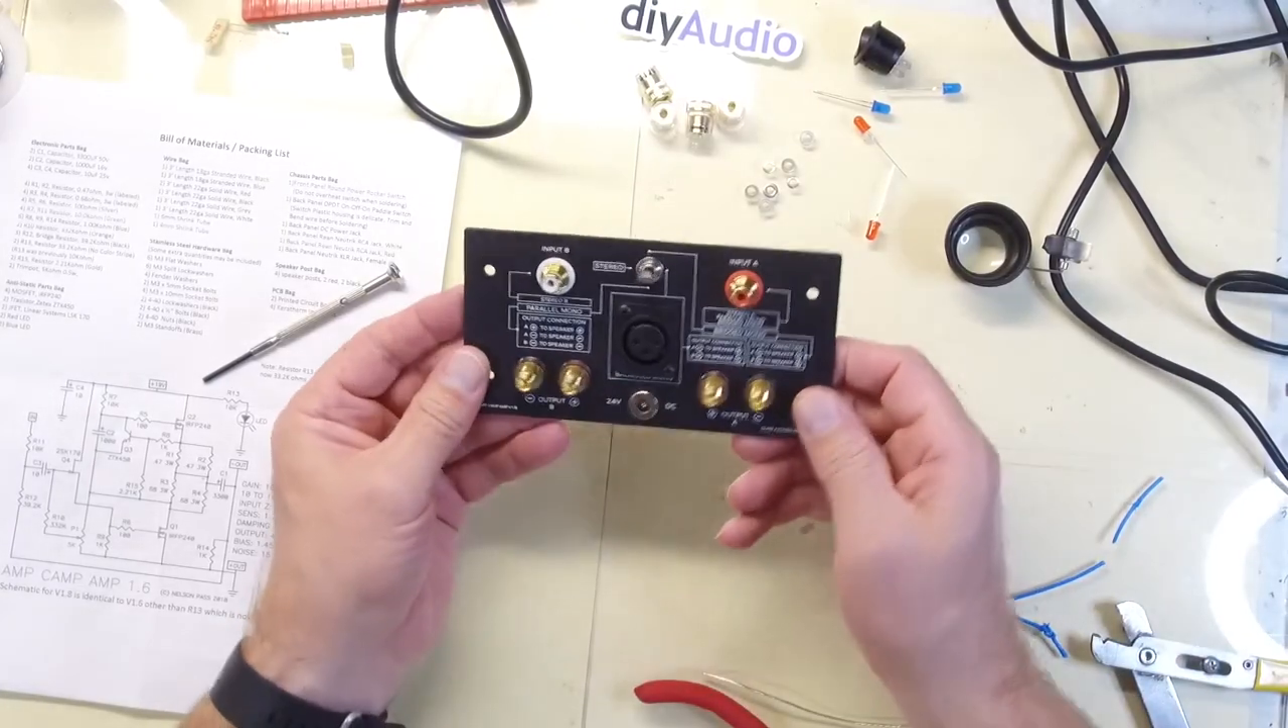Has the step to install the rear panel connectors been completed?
Yes.